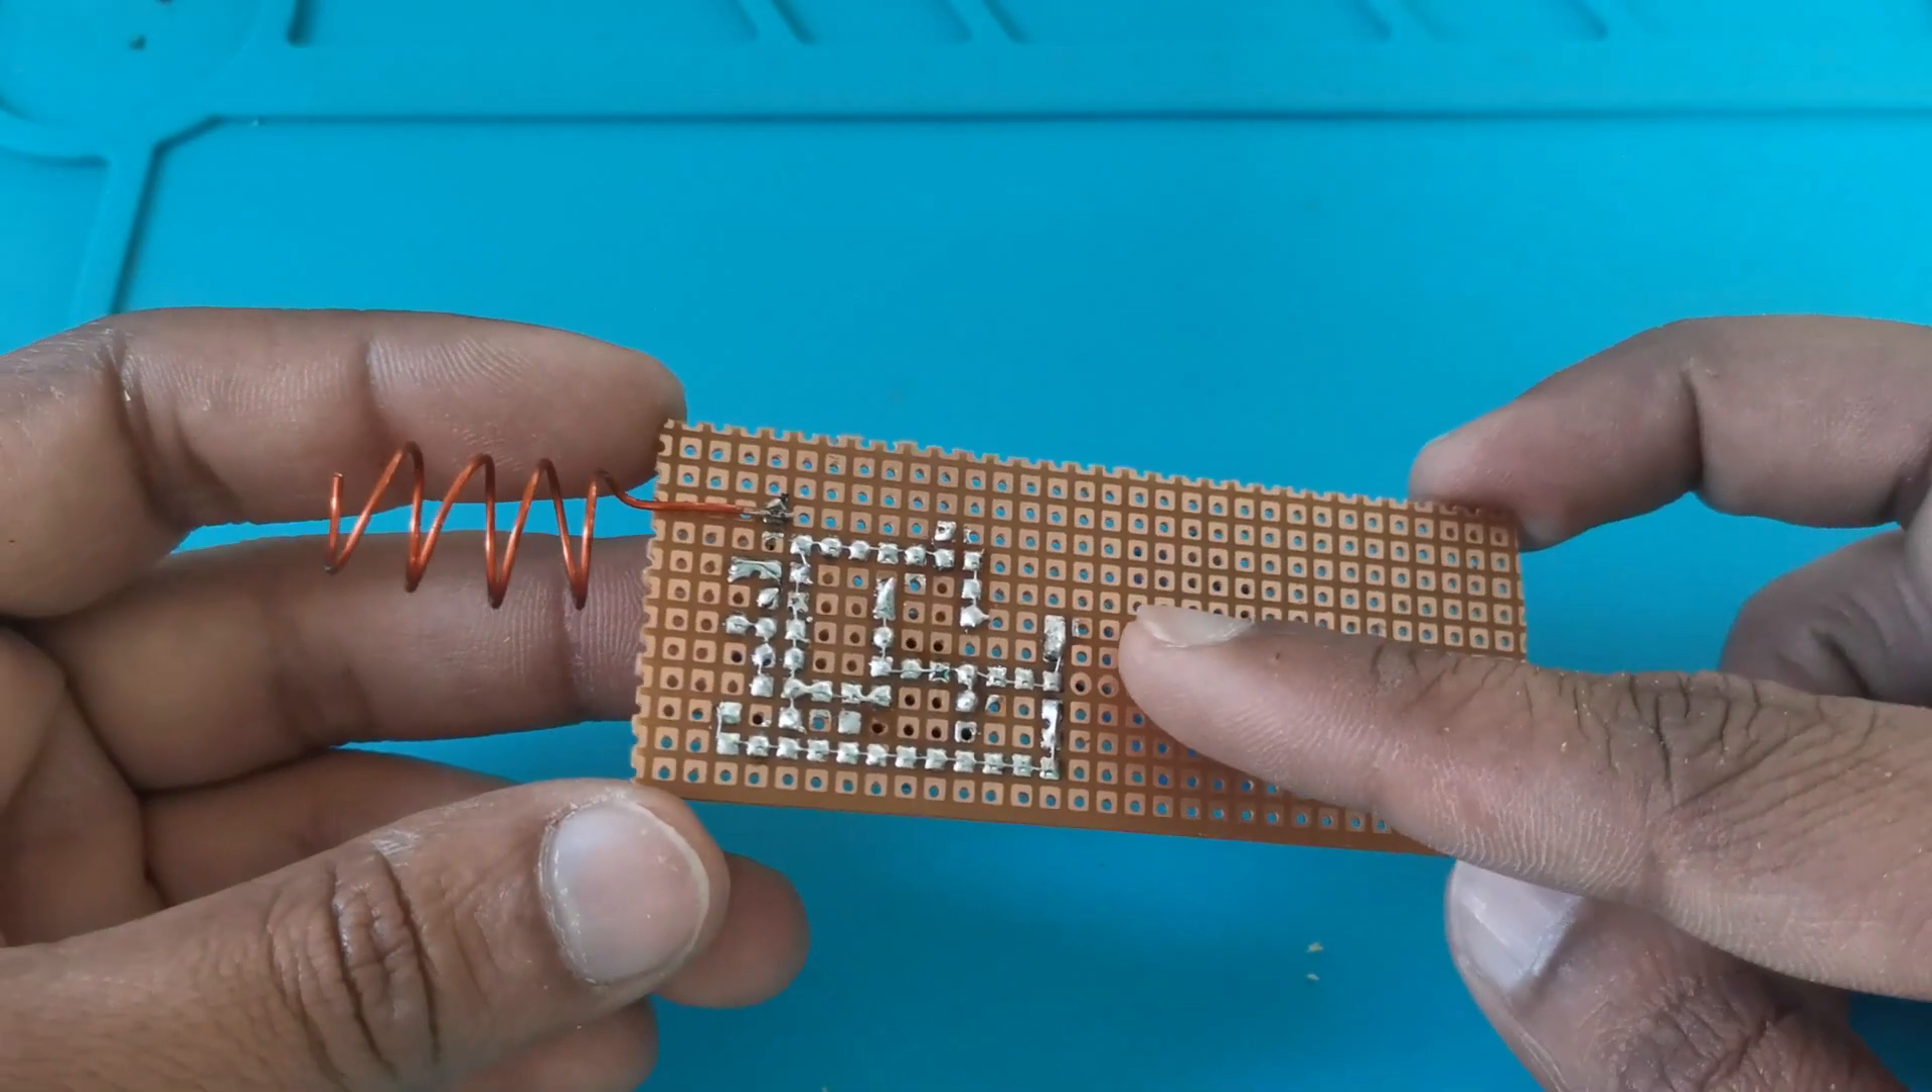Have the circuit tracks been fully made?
Yes.